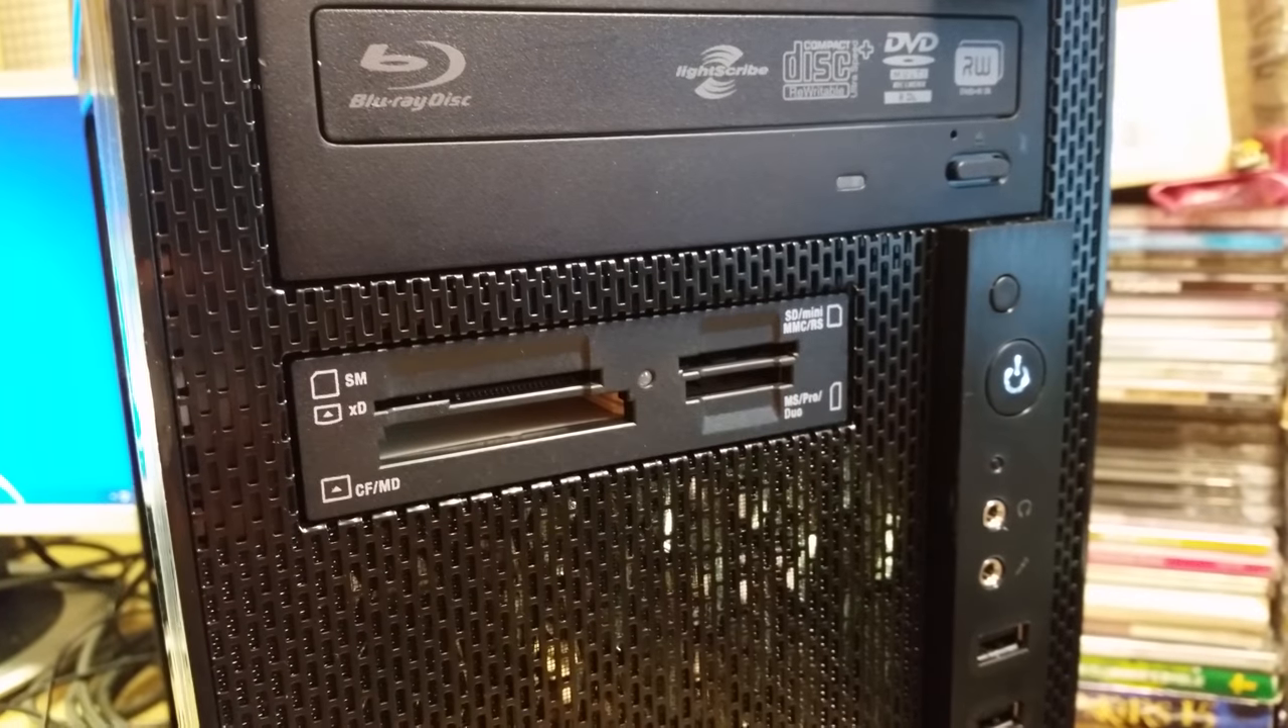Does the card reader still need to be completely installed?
No.